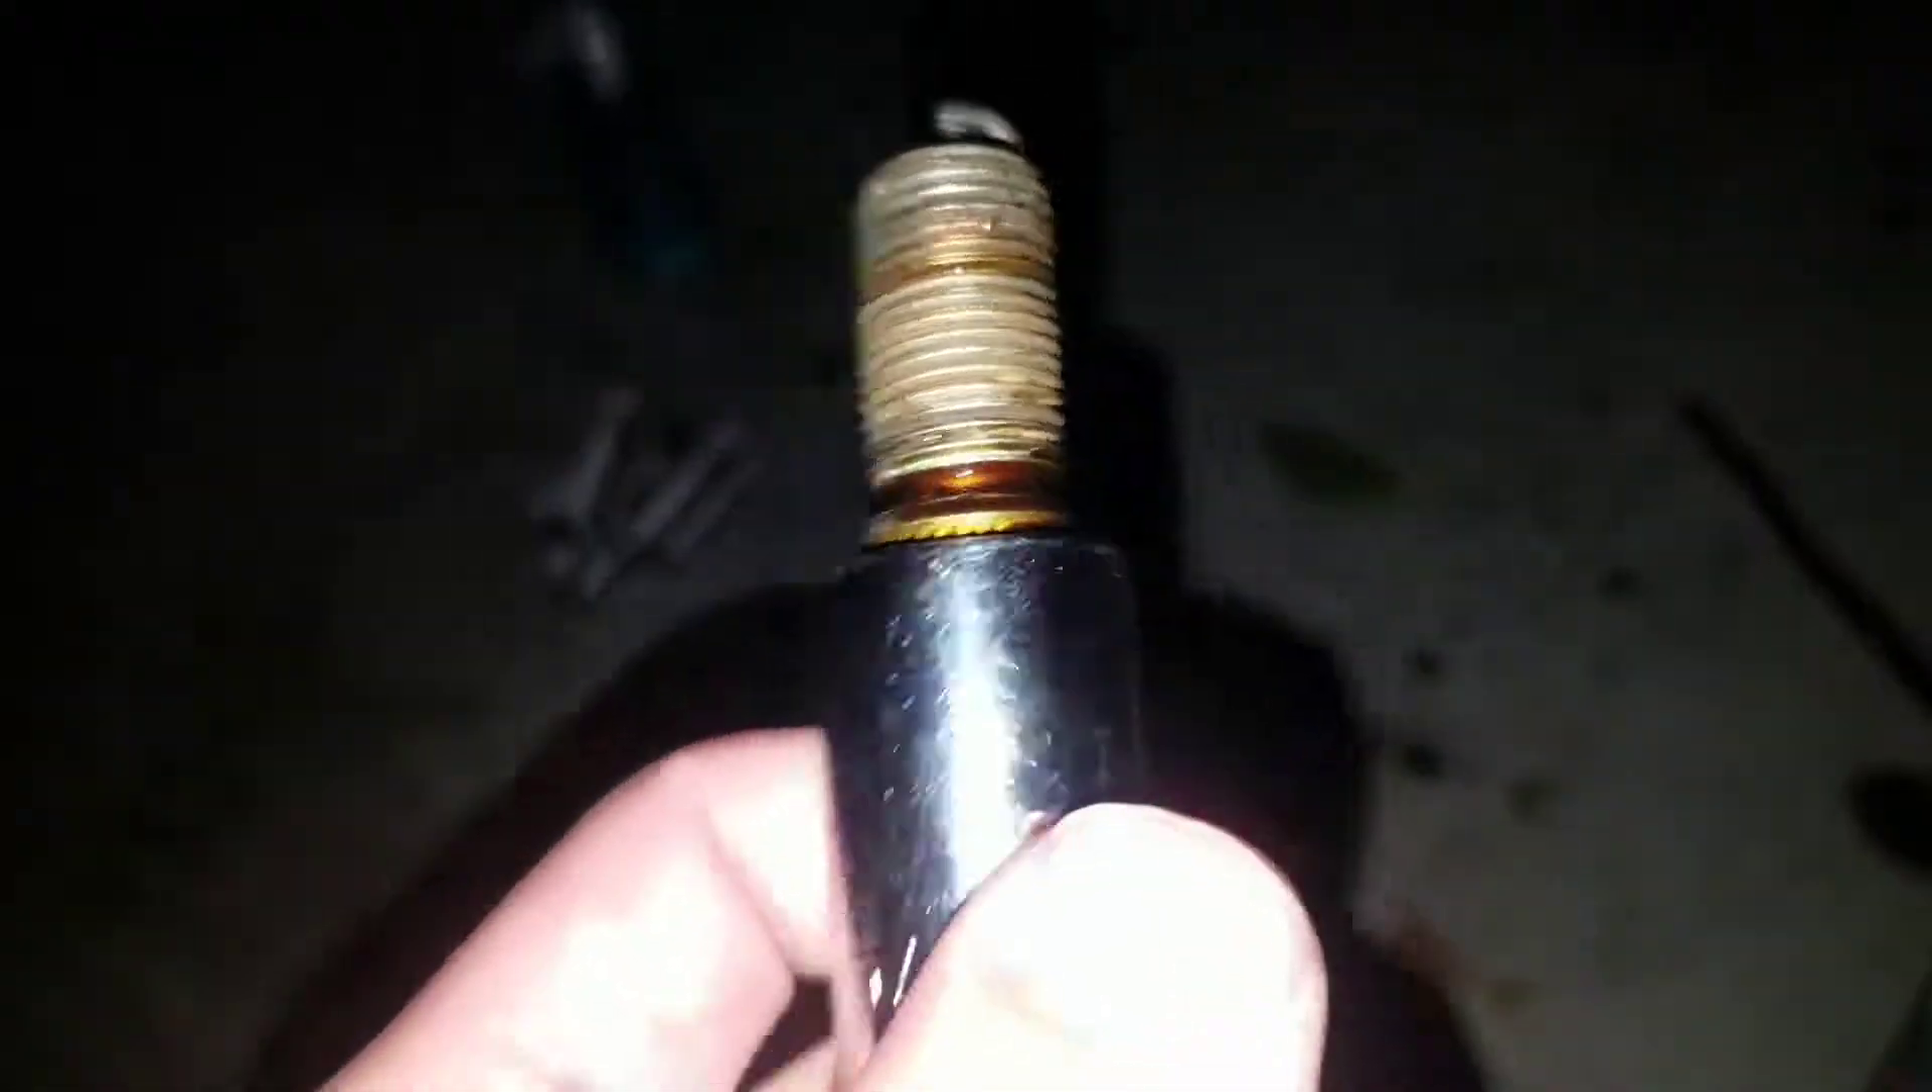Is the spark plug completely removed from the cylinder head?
Yes.